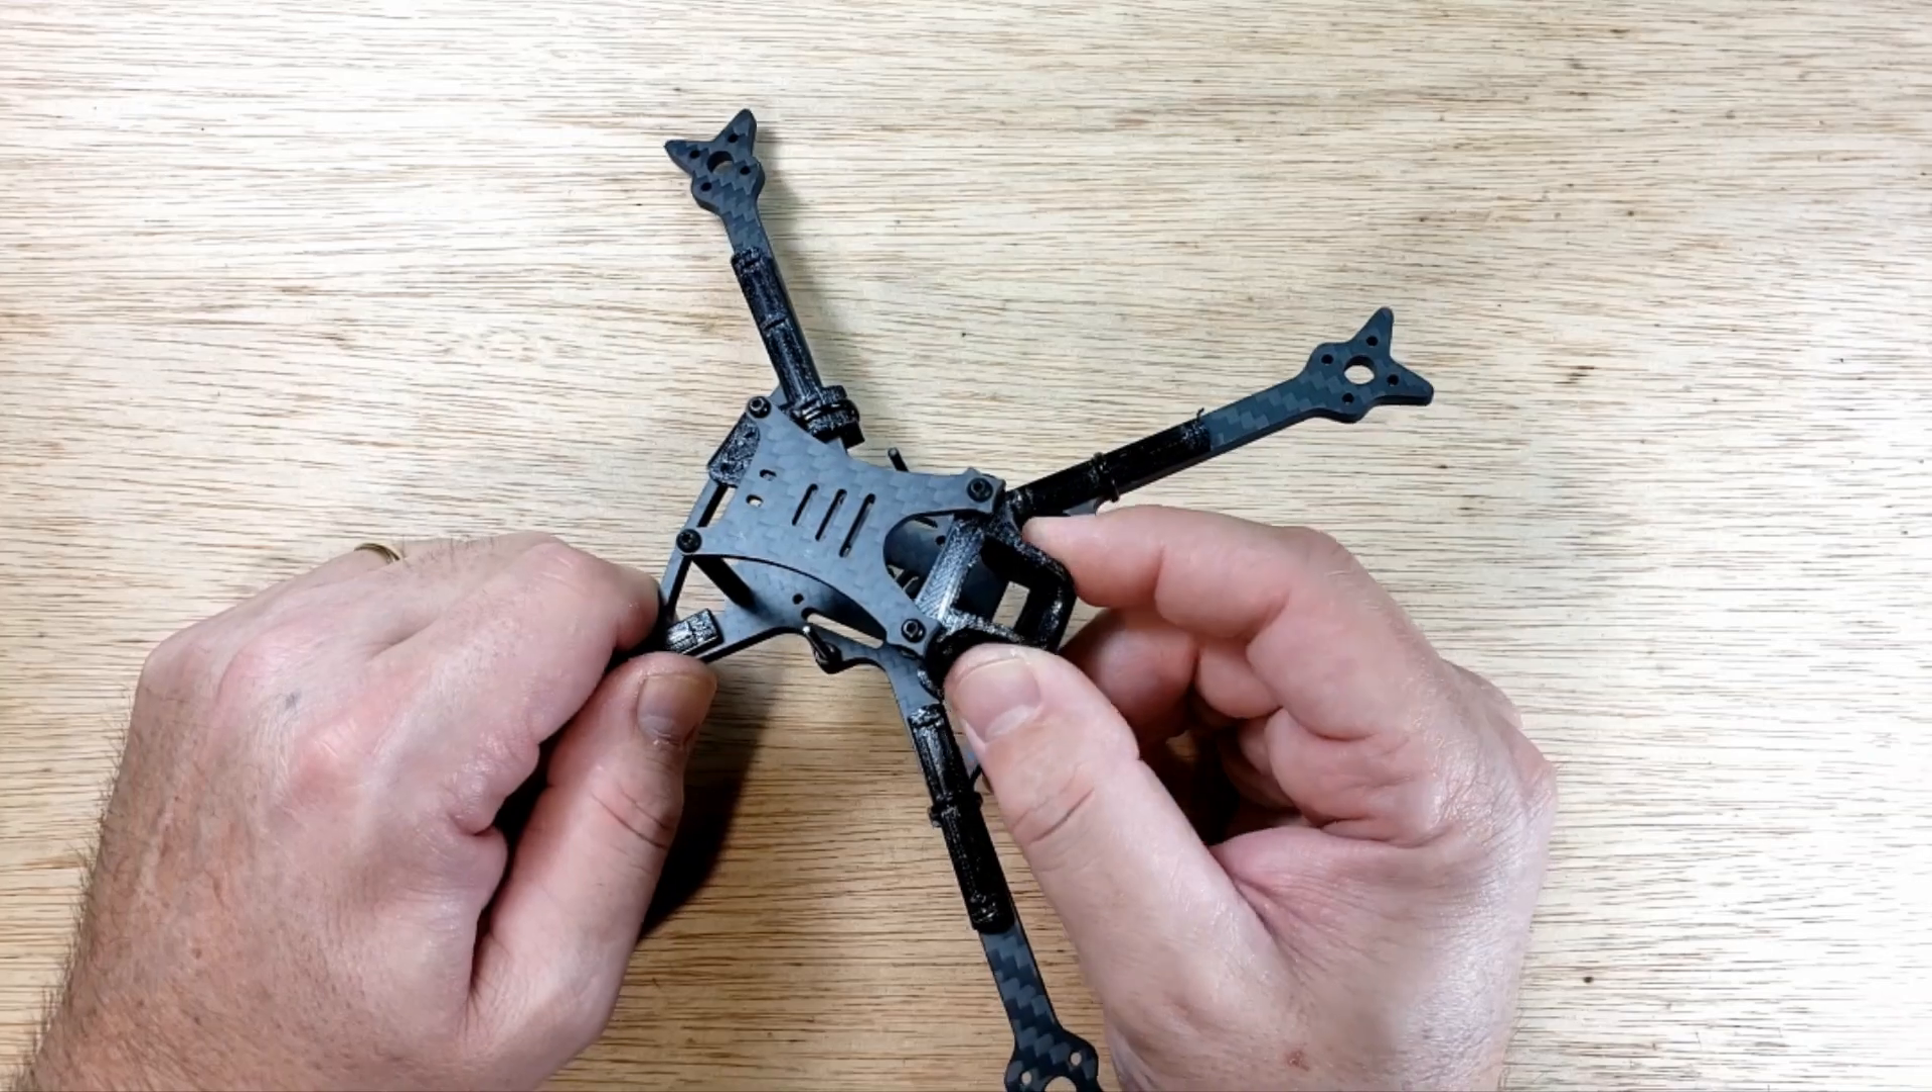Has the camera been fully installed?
No.